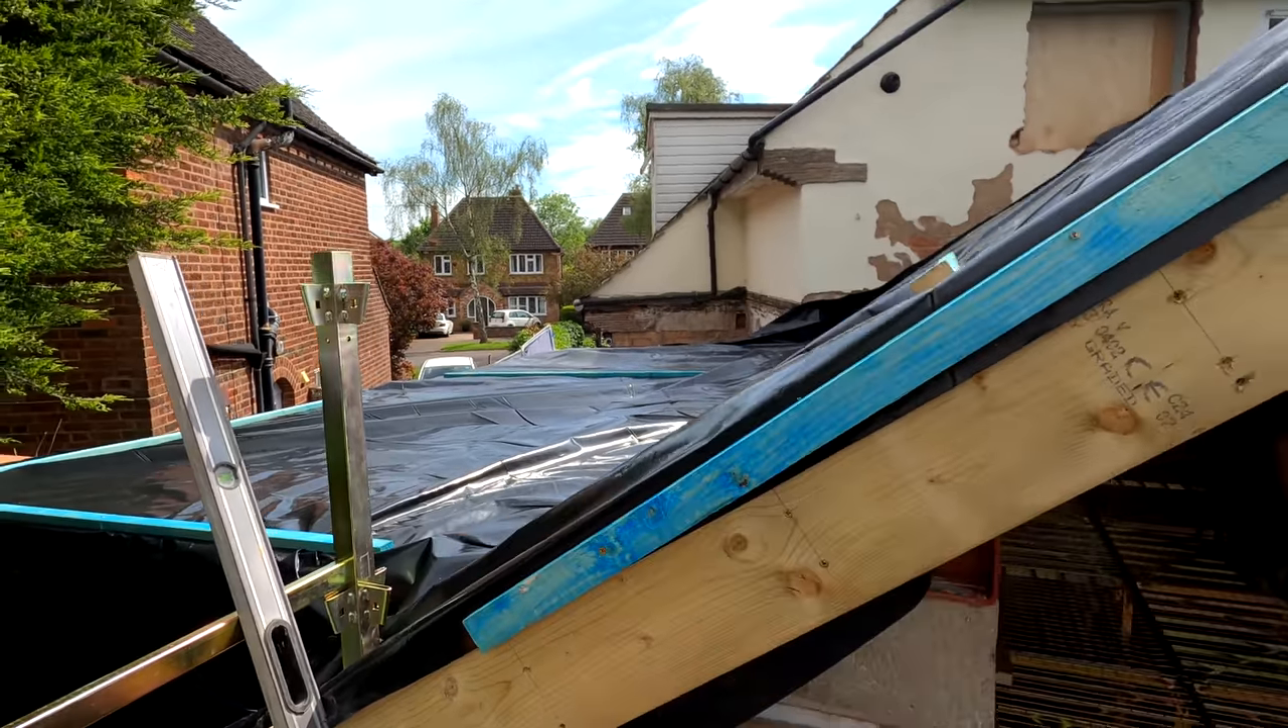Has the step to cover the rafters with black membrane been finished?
Yes.